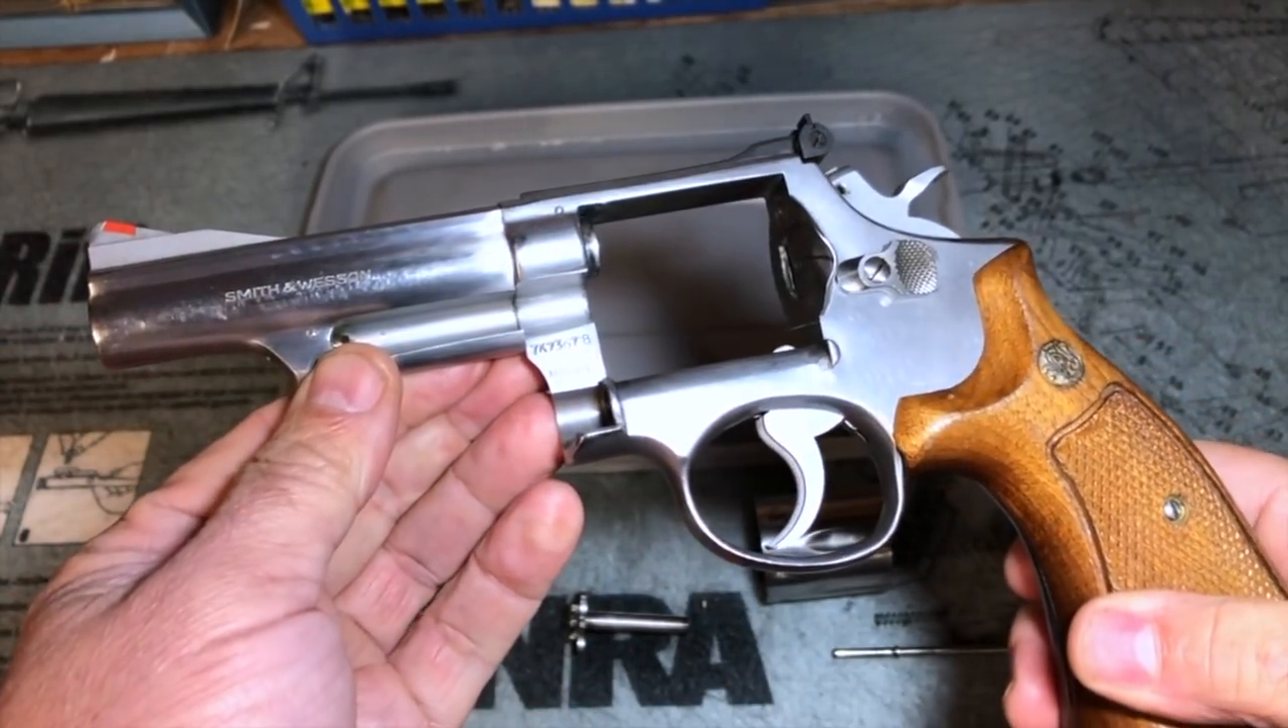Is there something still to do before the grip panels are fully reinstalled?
No.